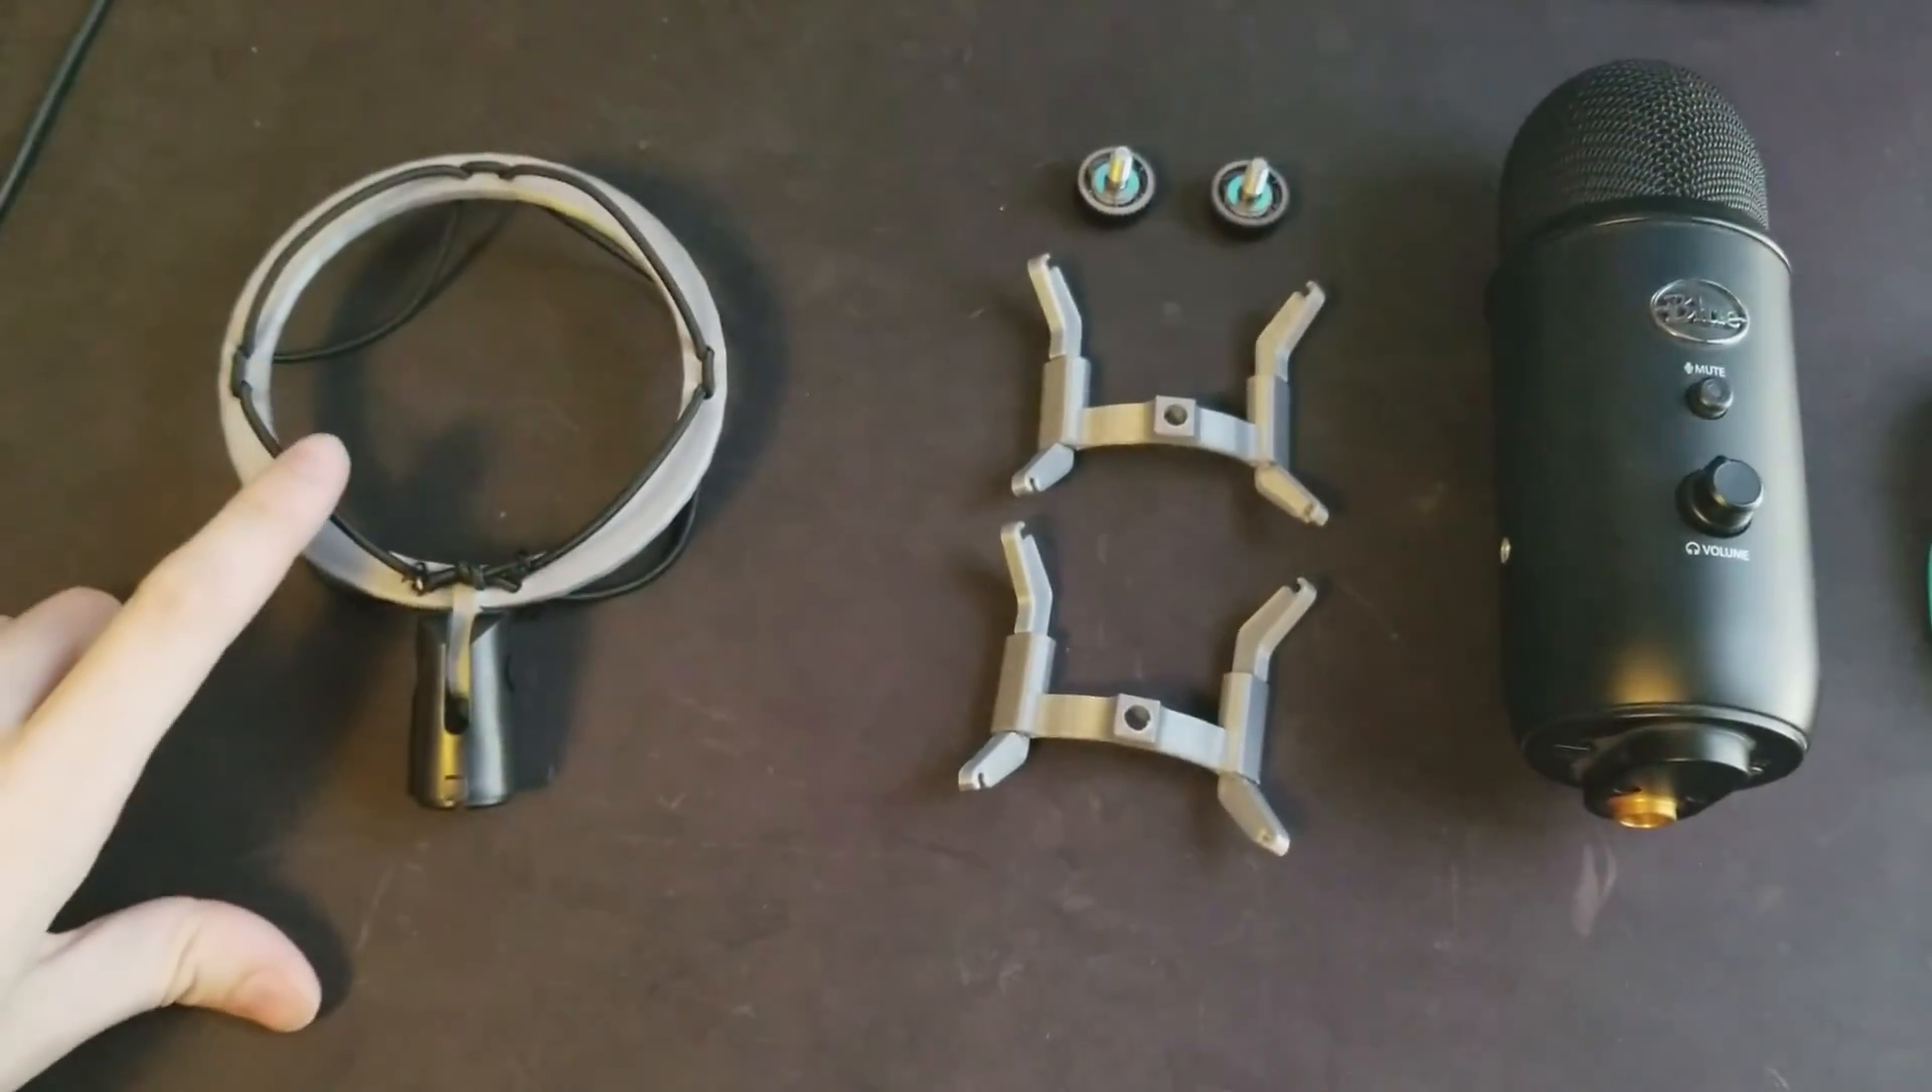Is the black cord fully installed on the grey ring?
Yes.